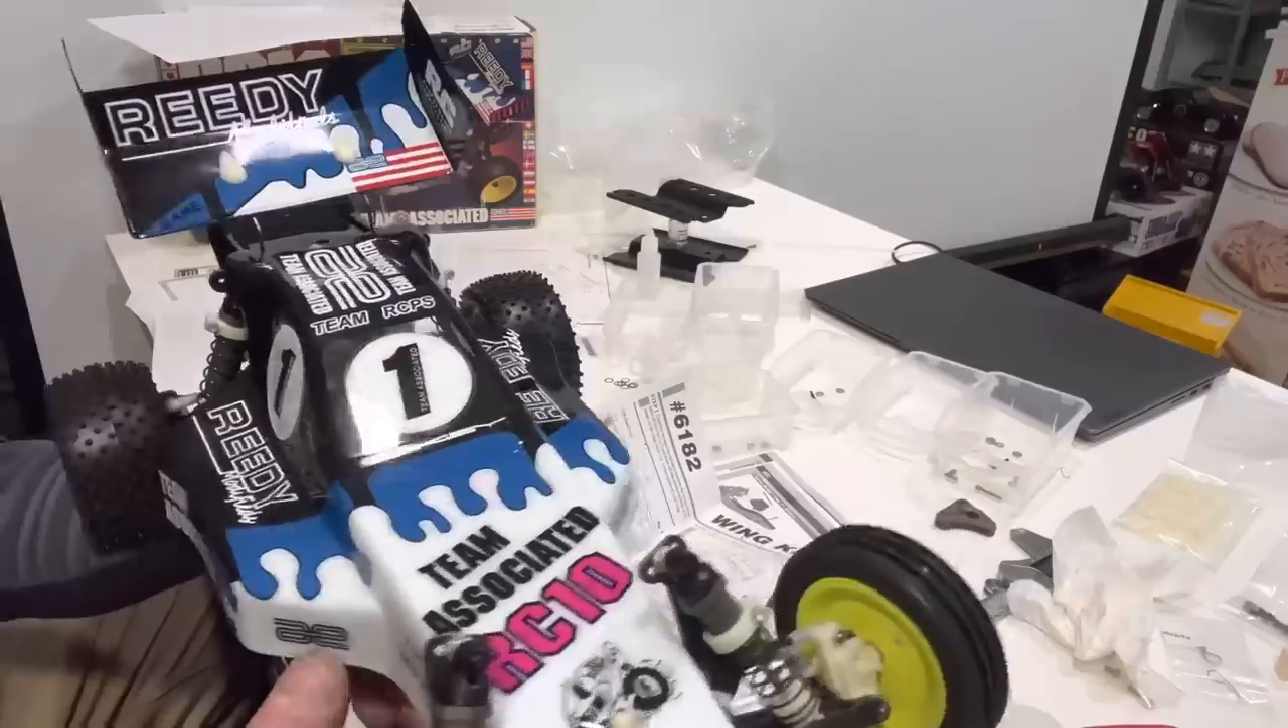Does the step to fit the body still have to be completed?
No.